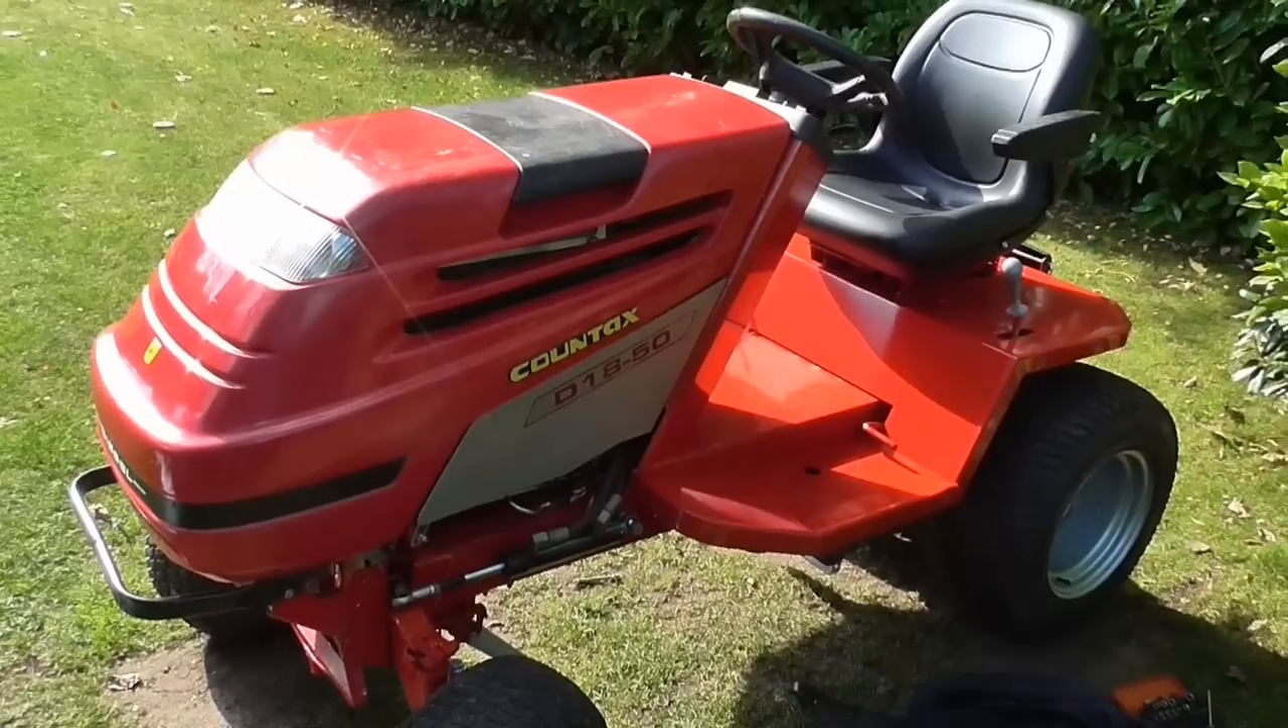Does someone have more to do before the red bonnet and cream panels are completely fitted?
No.